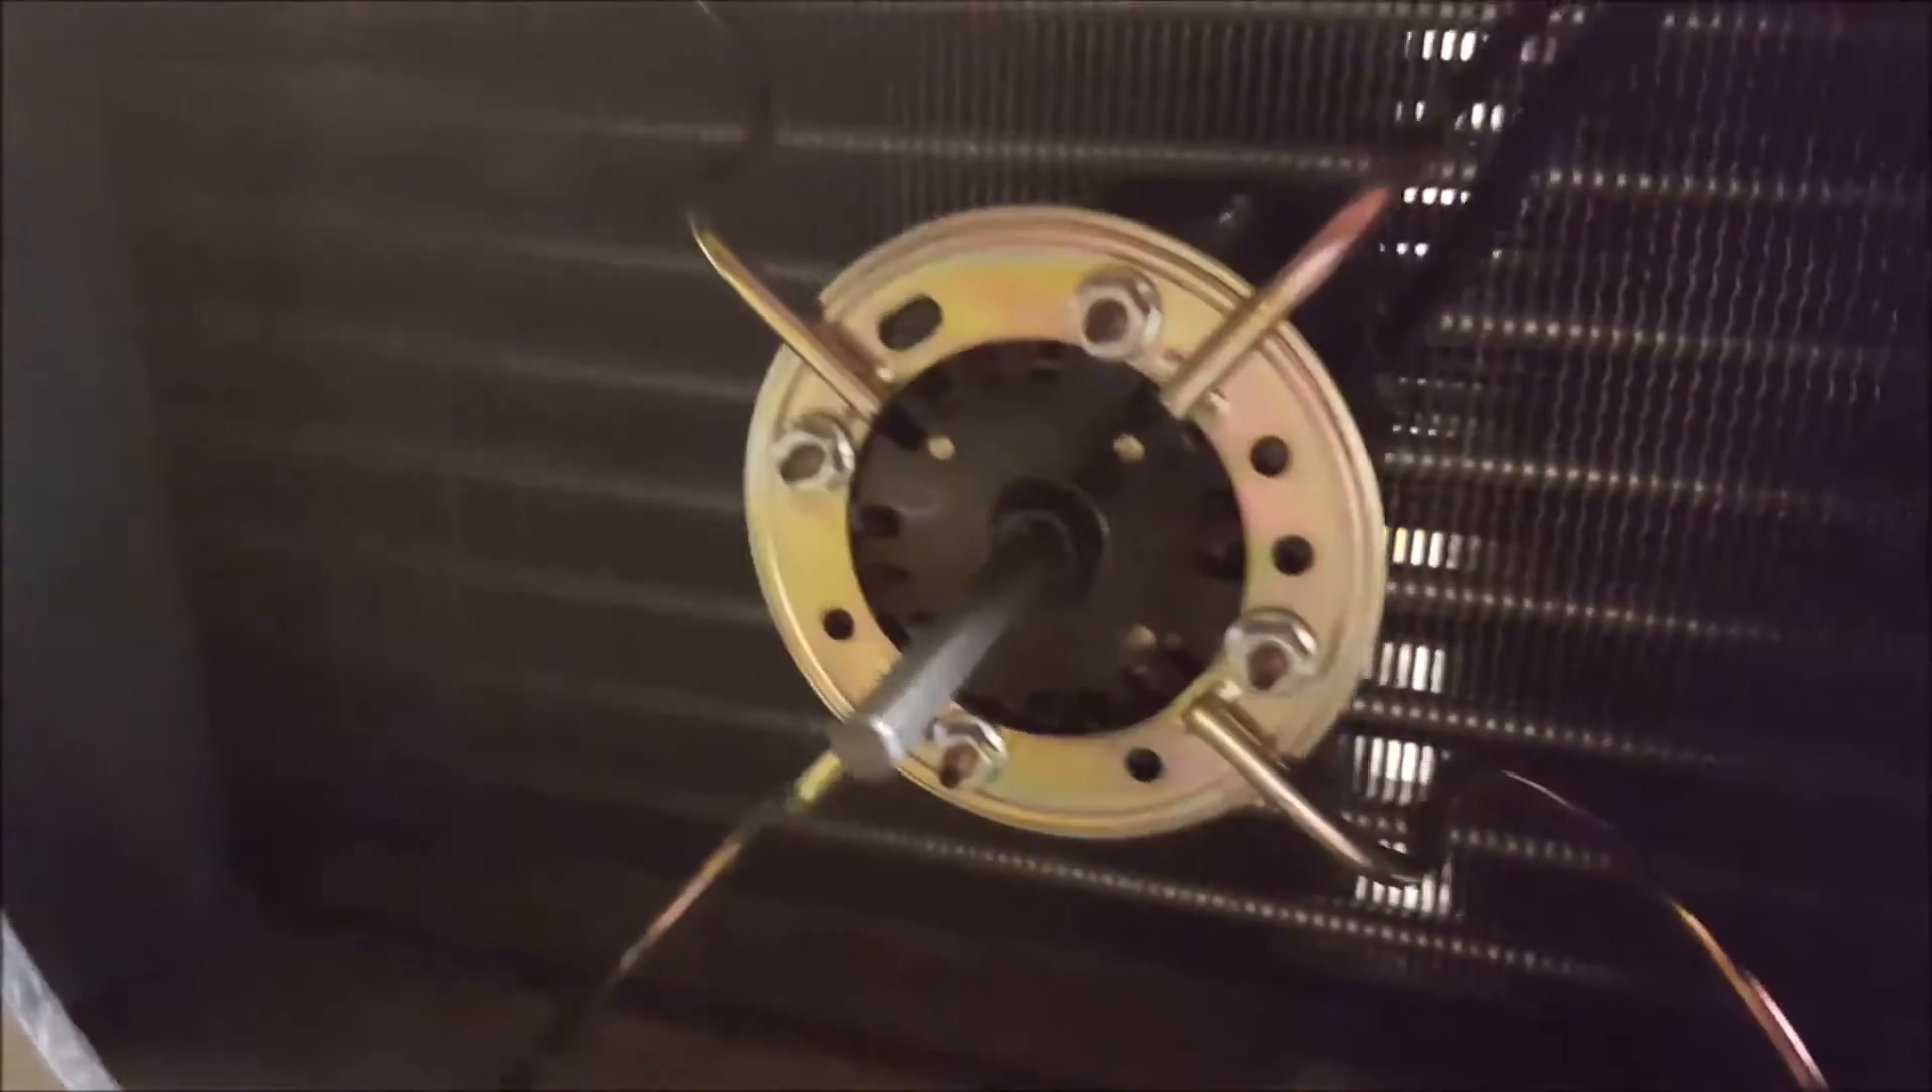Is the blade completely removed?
Yes.